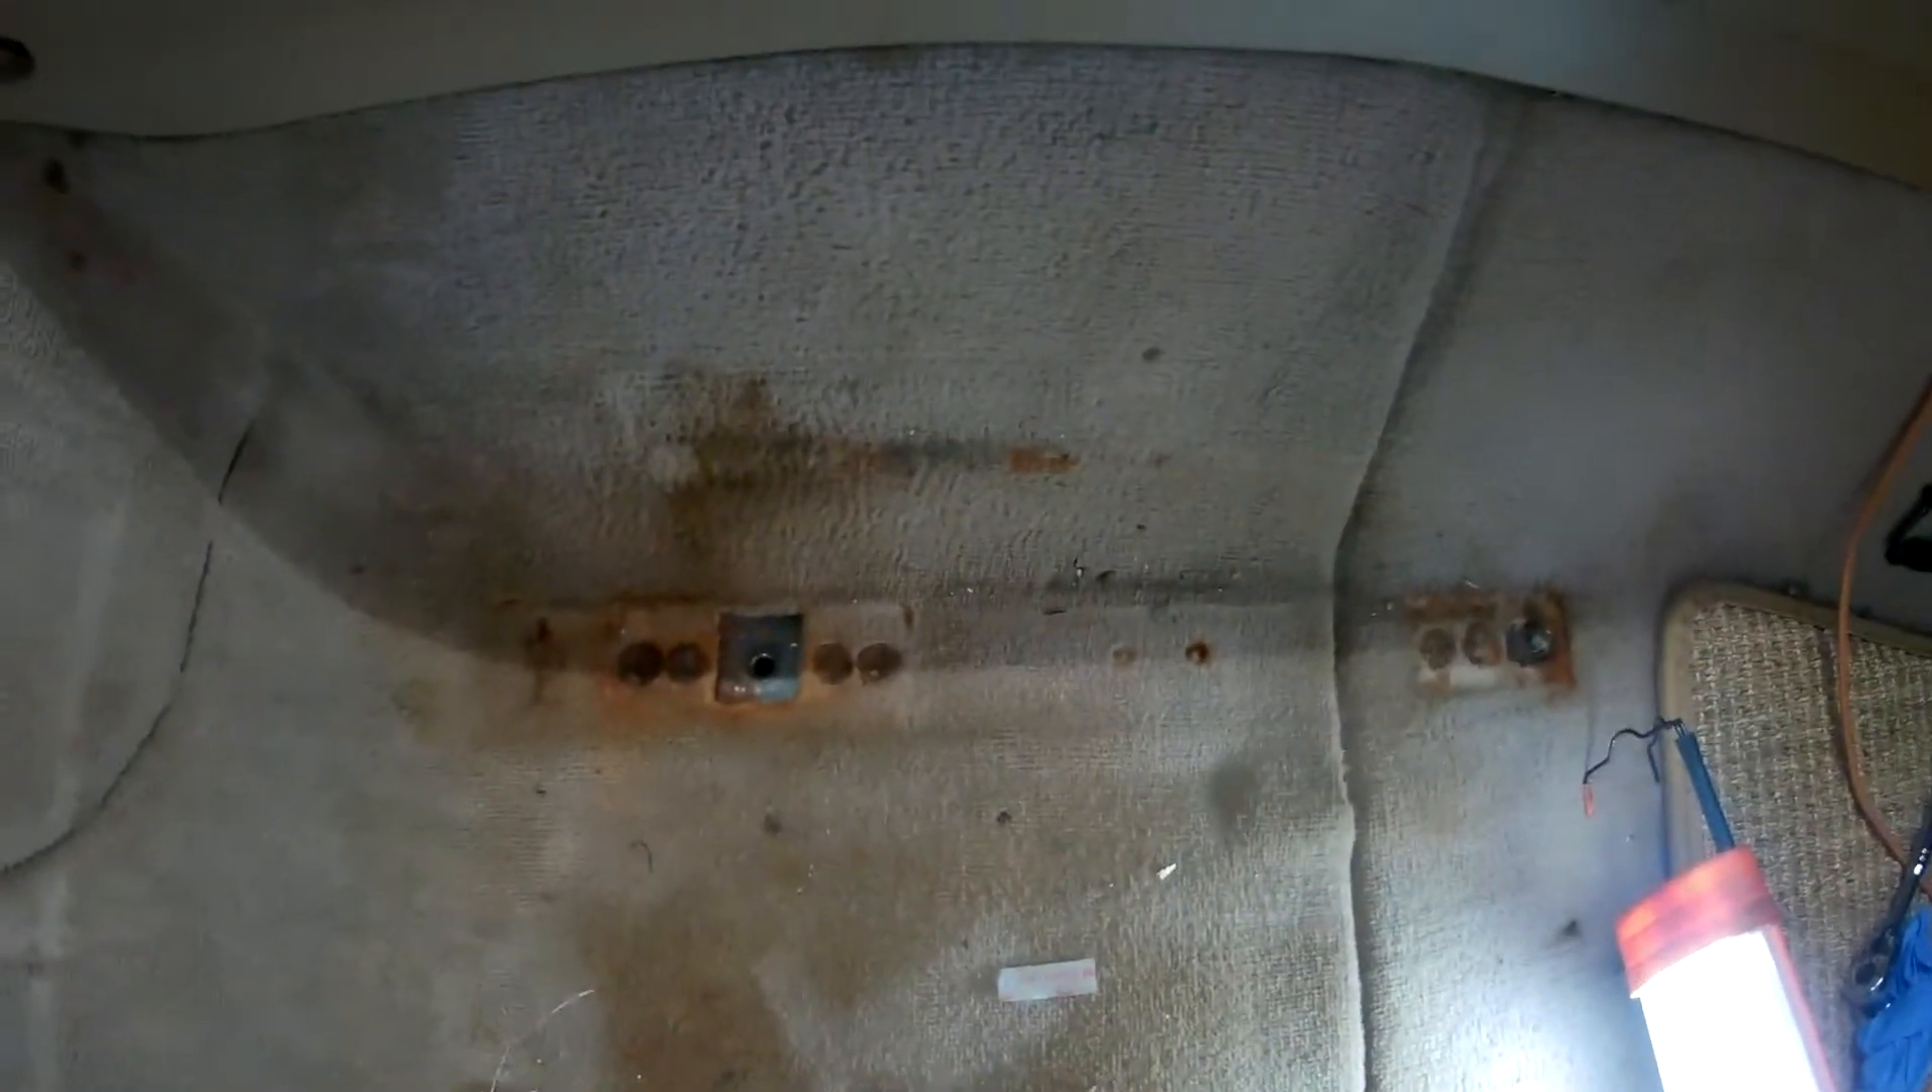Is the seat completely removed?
Yes.